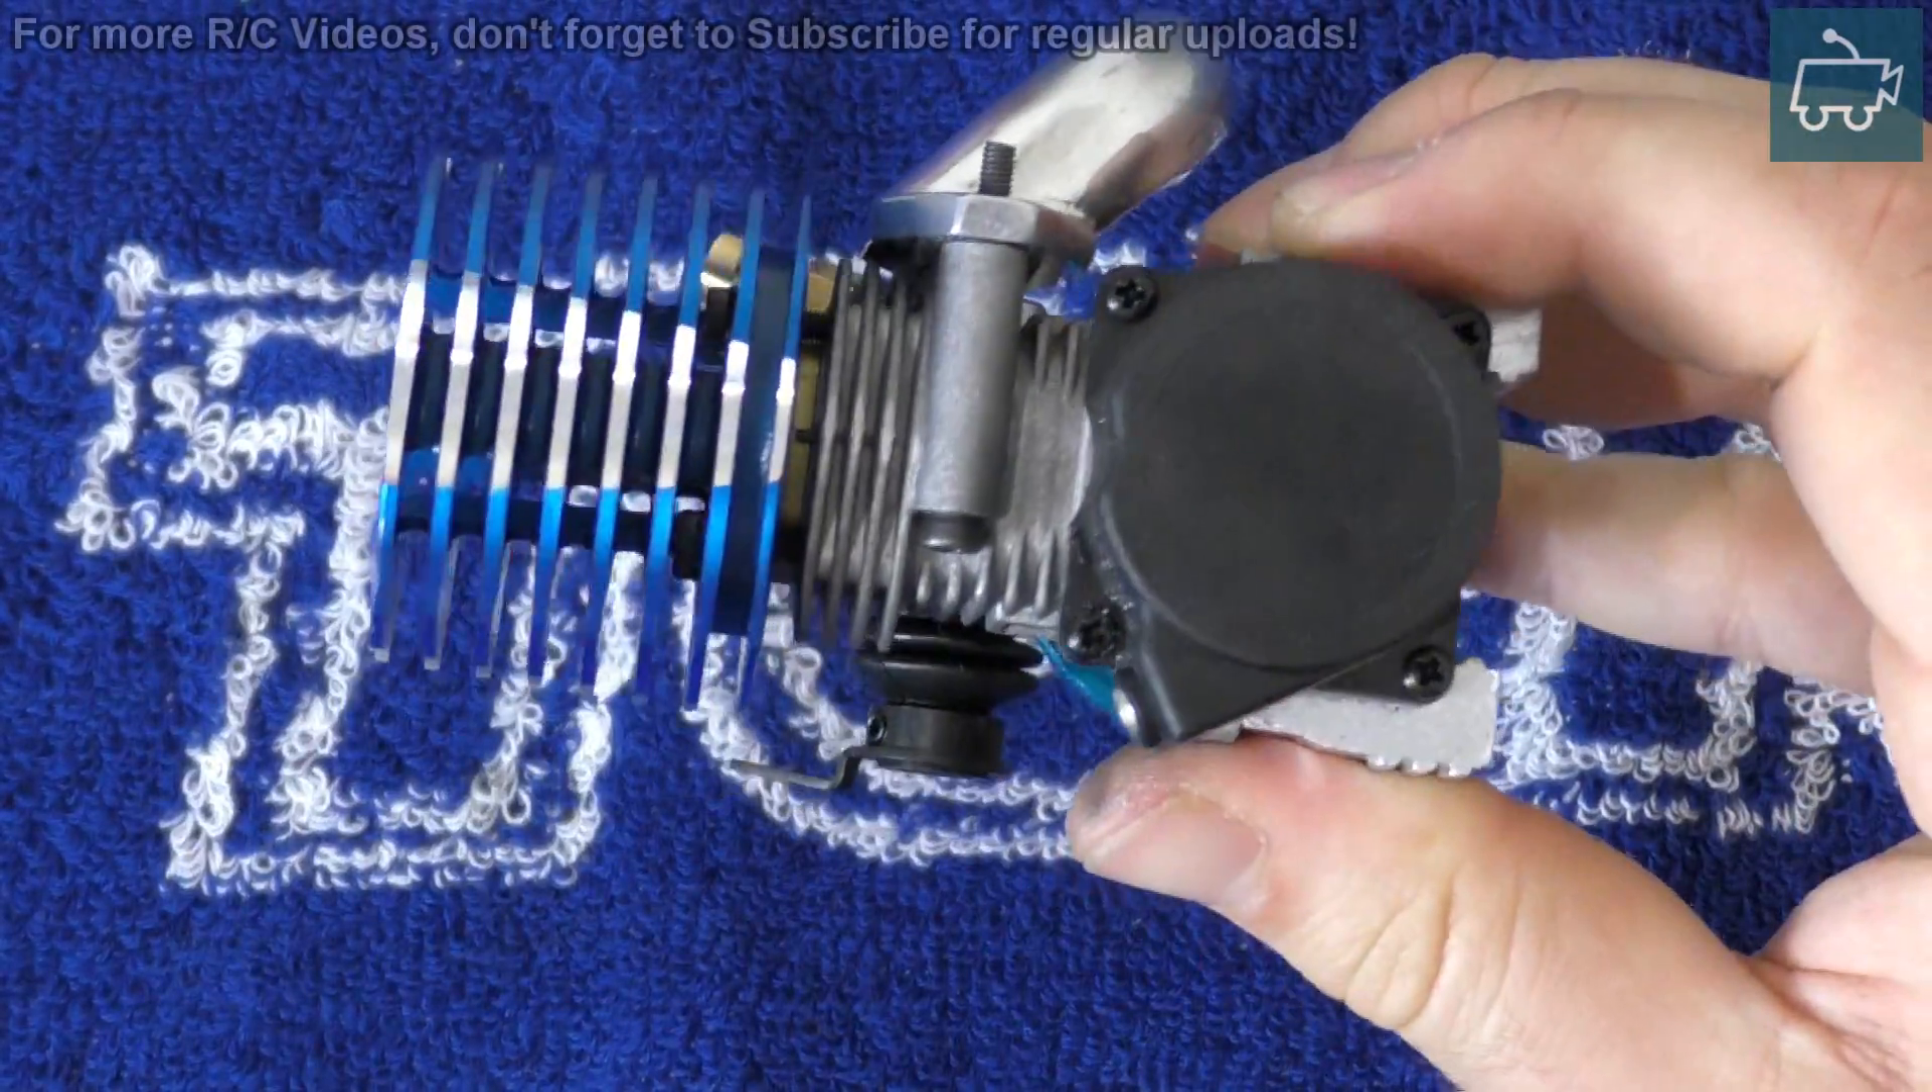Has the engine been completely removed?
Yes.